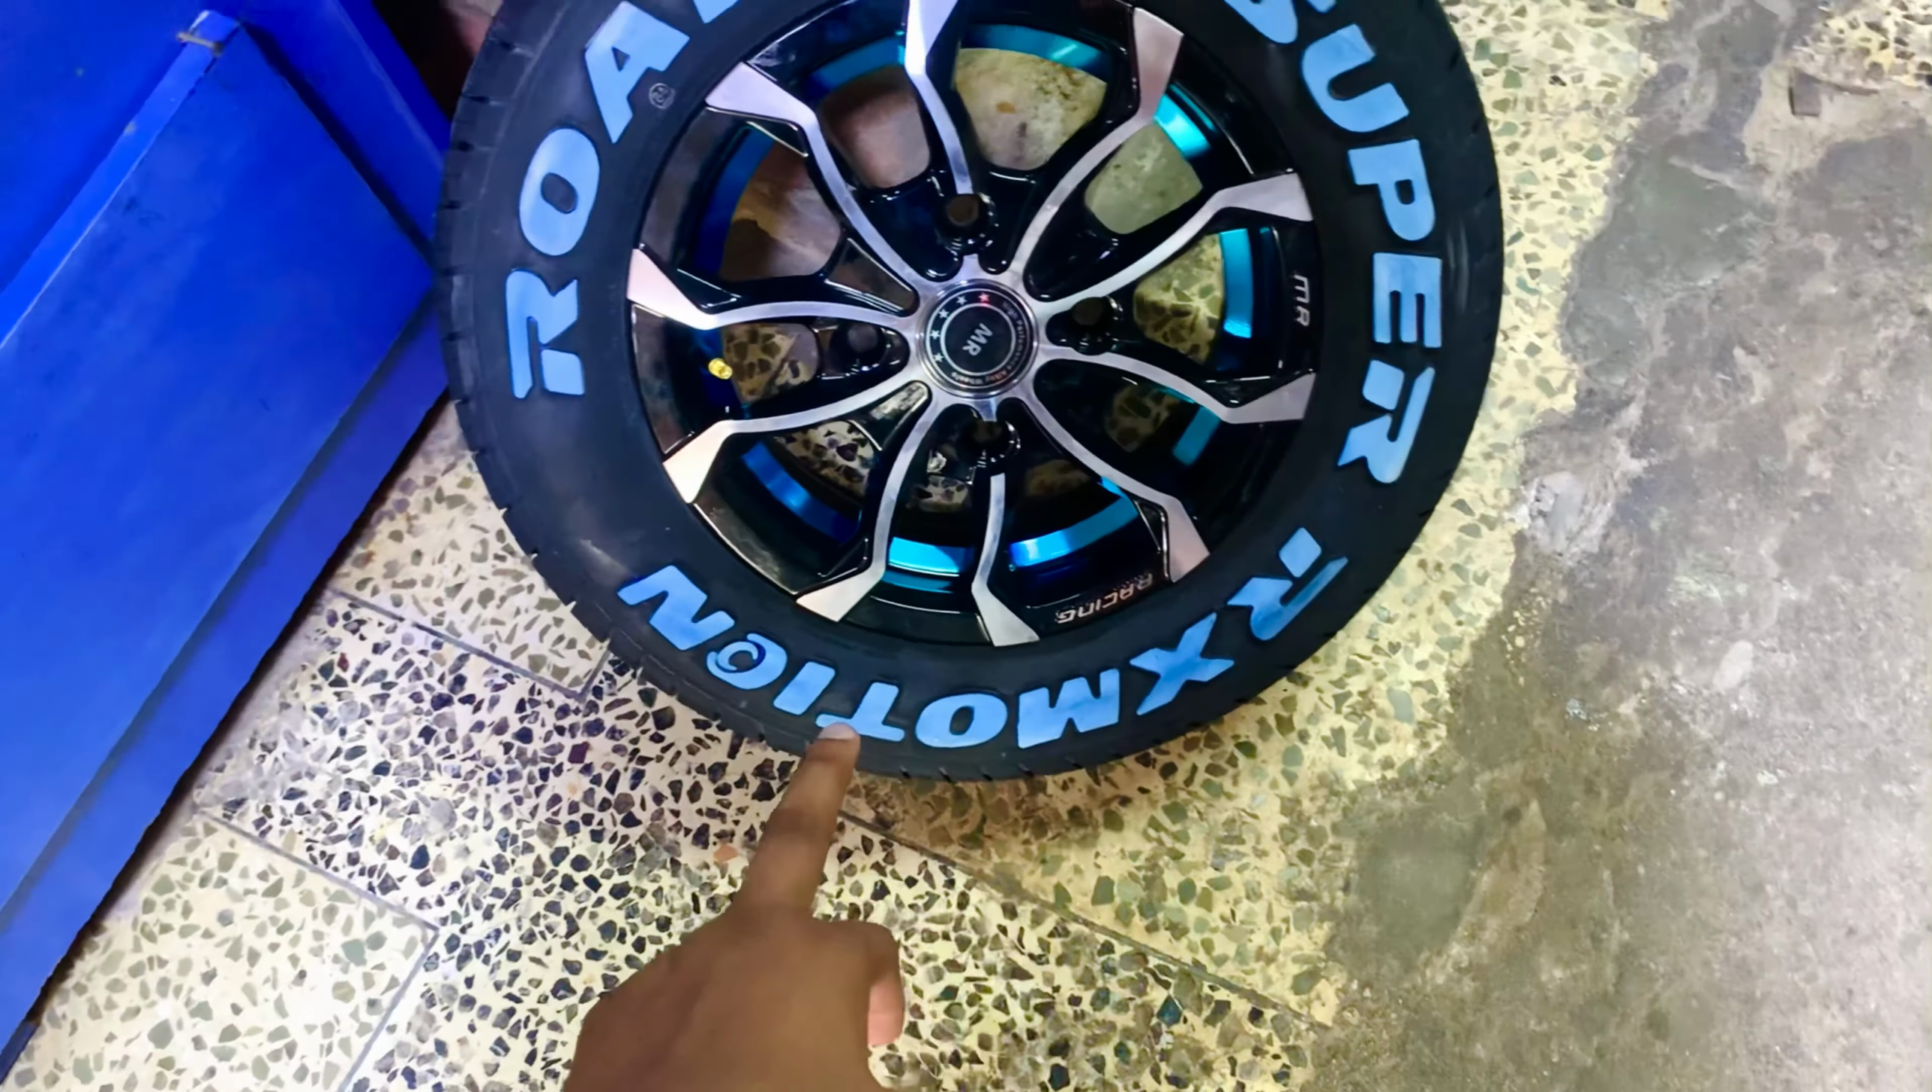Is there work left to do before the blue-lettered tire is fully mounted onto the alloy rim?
No.